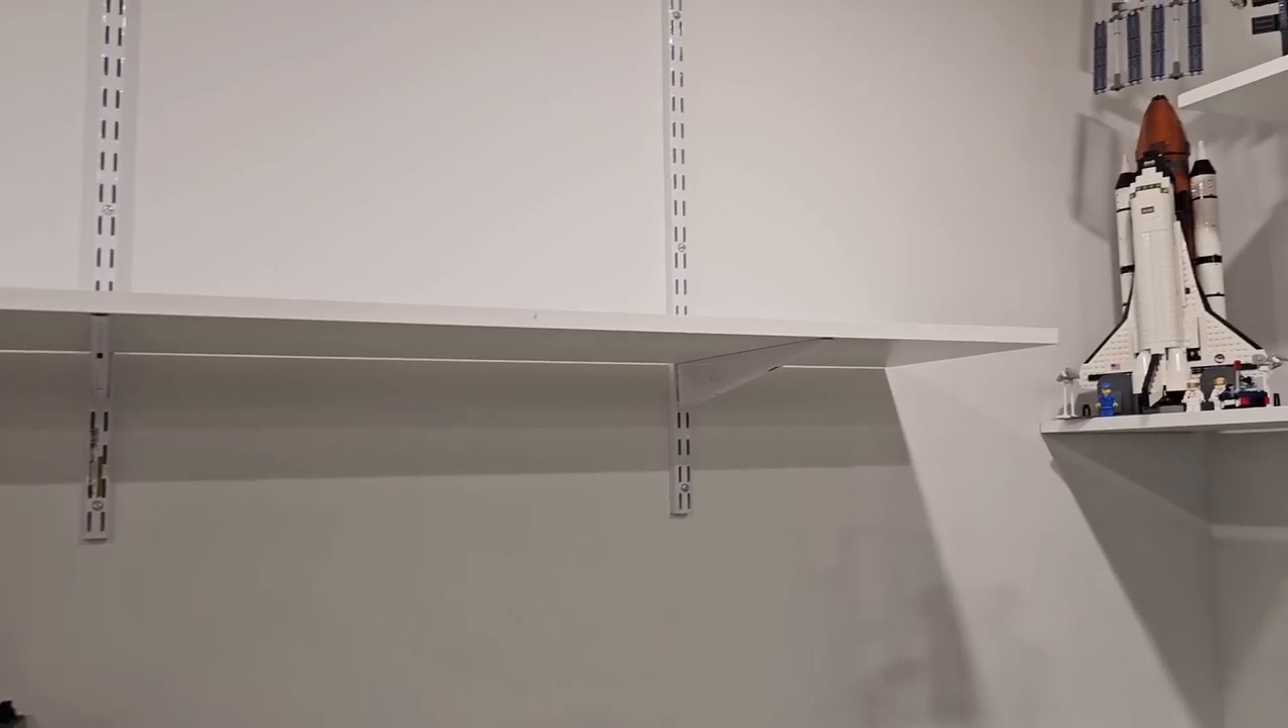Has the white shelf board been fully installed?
Yes.